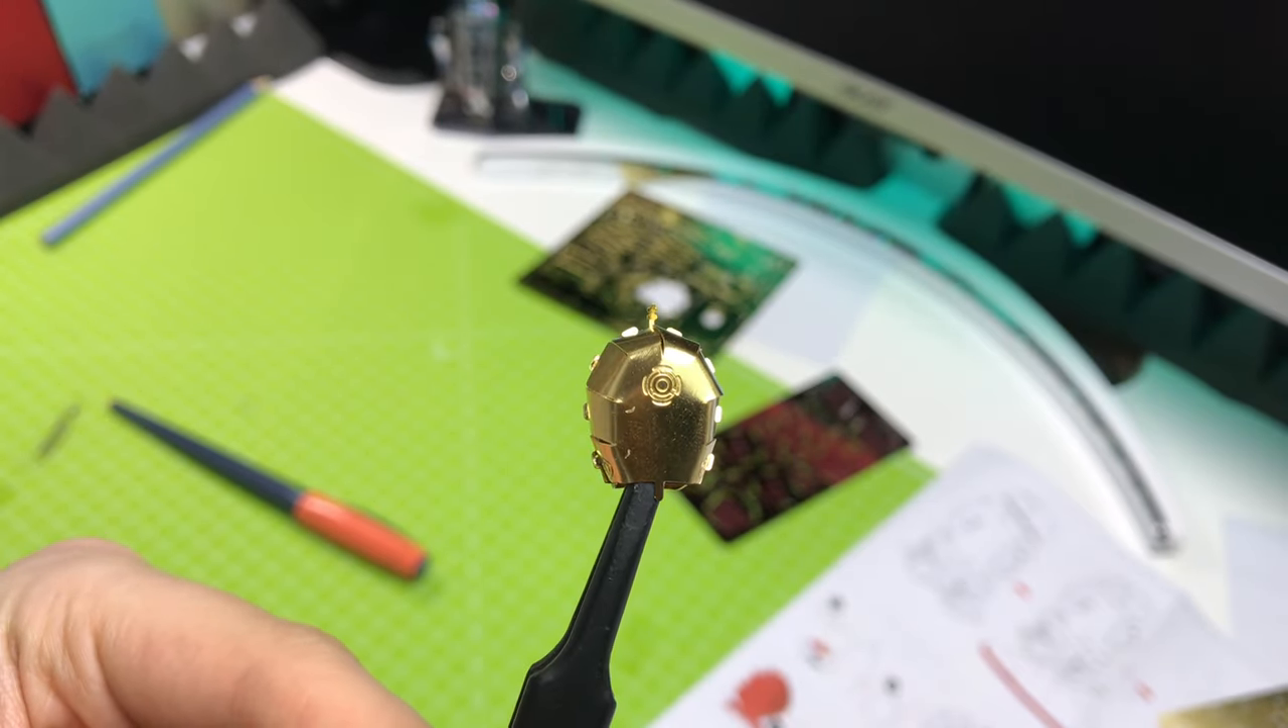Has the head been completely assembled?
Yes.